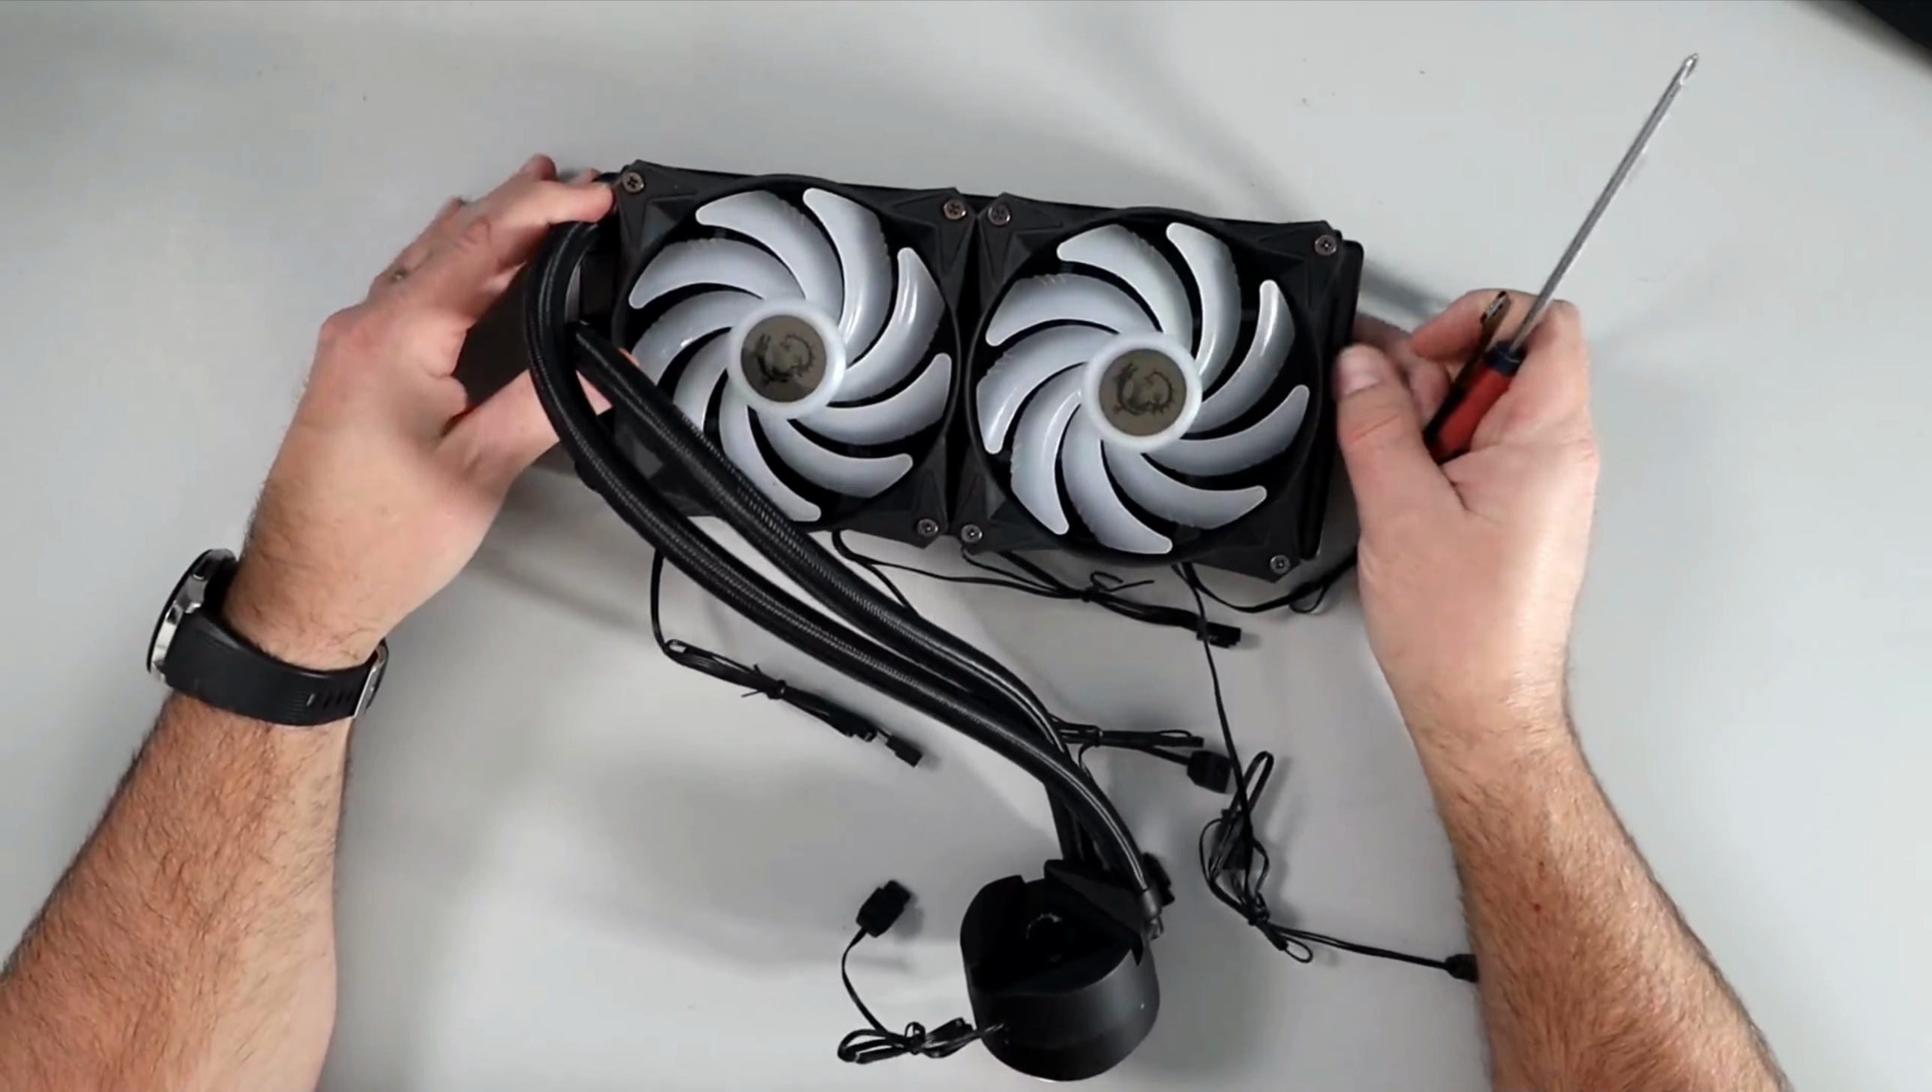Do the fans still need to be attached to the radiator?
No.